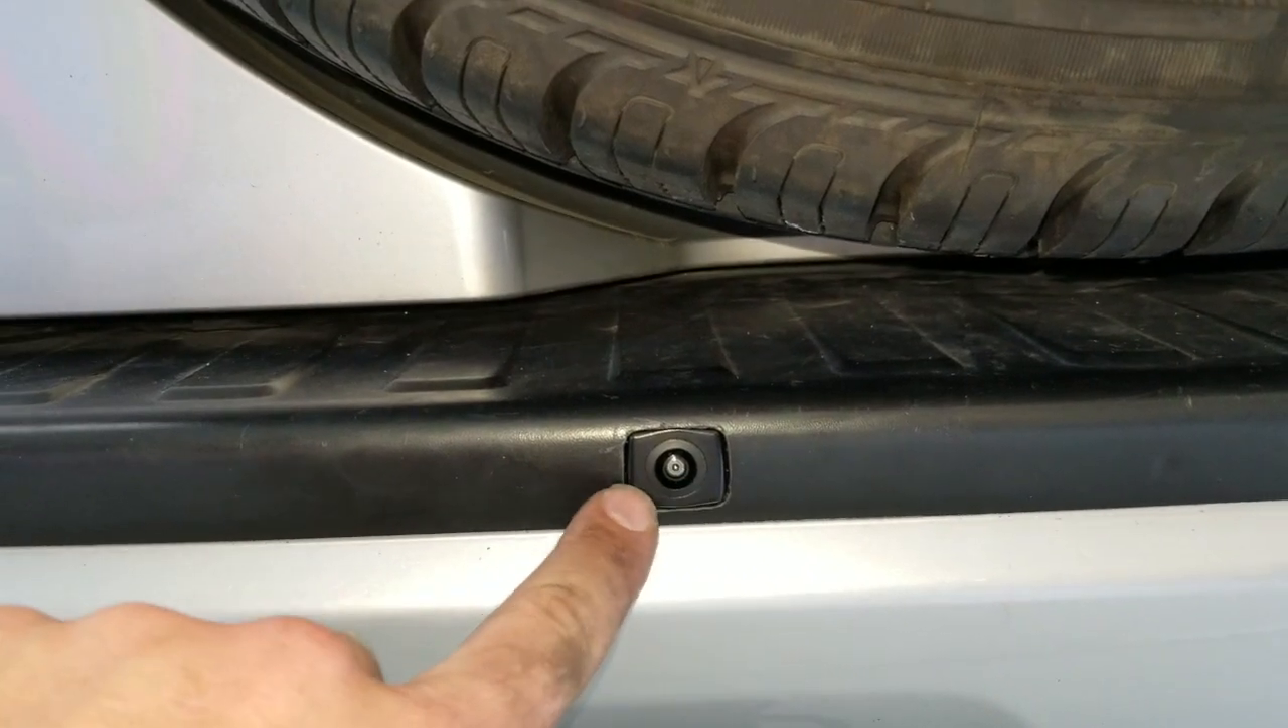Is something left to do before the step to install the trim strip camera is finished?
No.